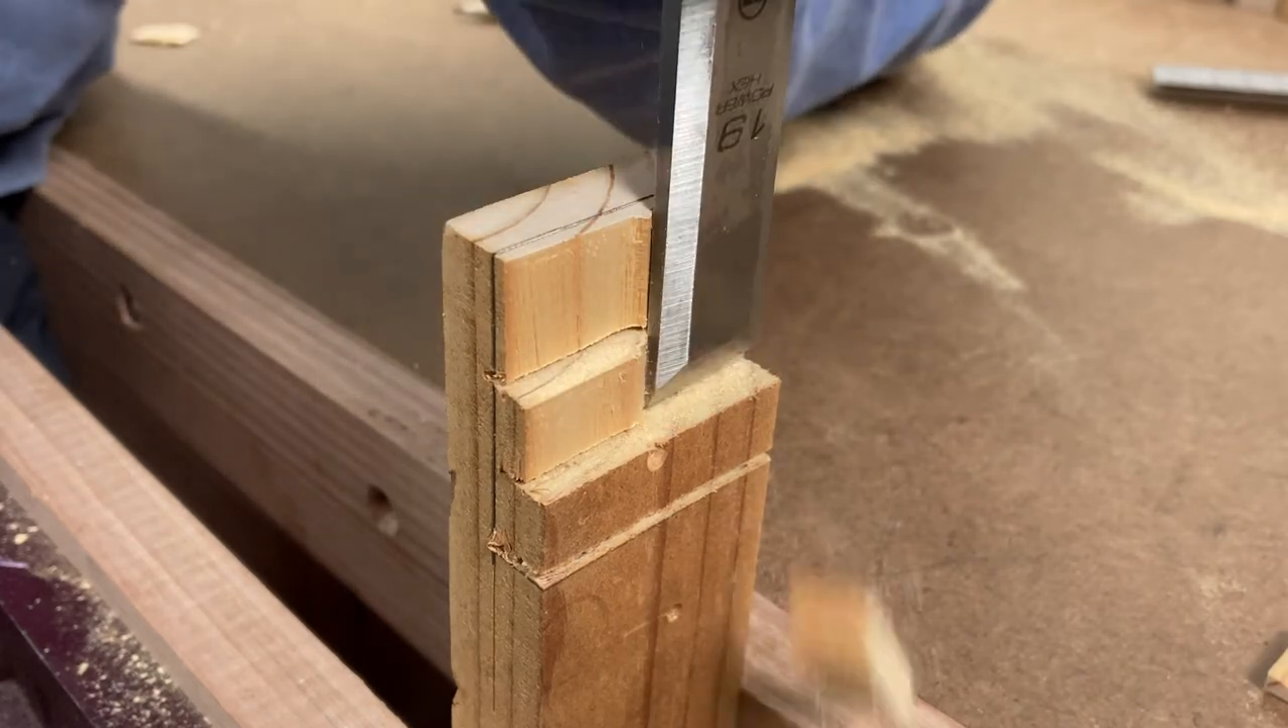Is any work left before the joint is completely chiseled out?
Yes.